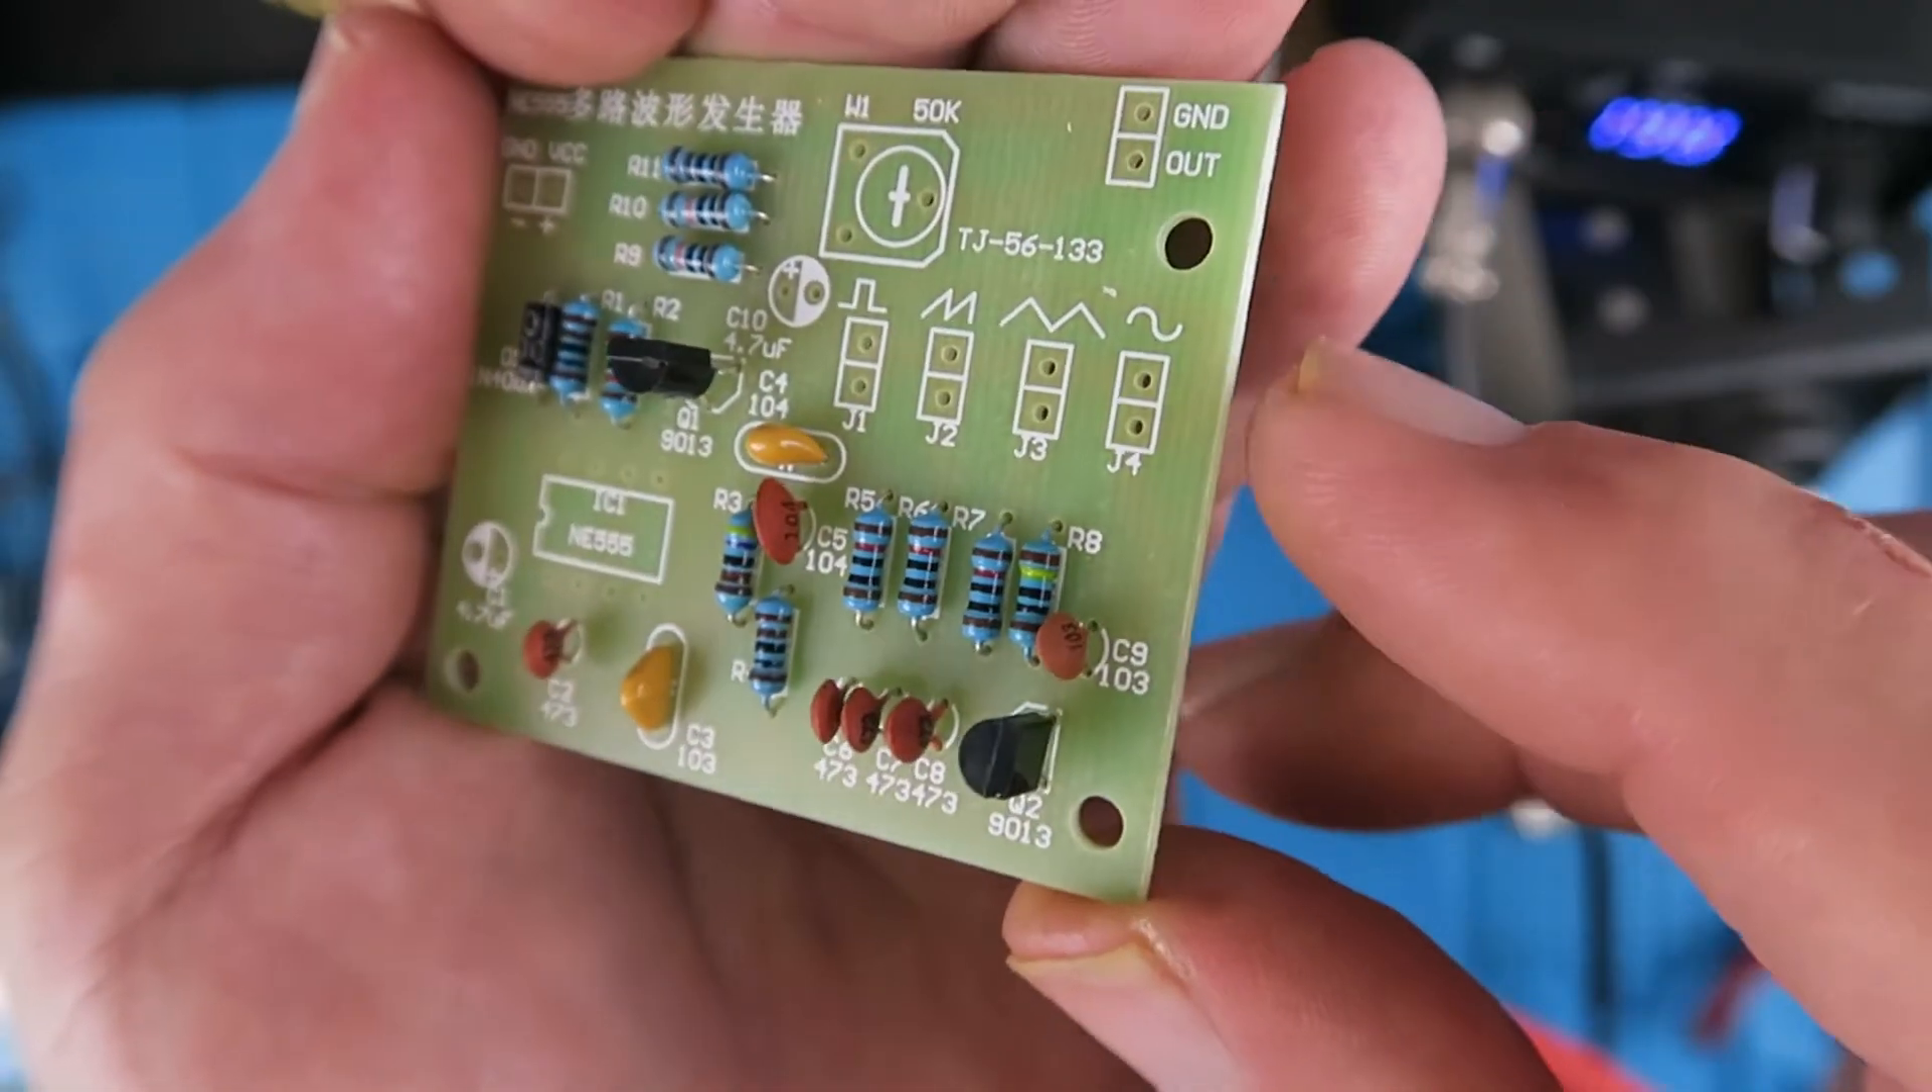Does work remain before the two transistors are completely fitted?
No.